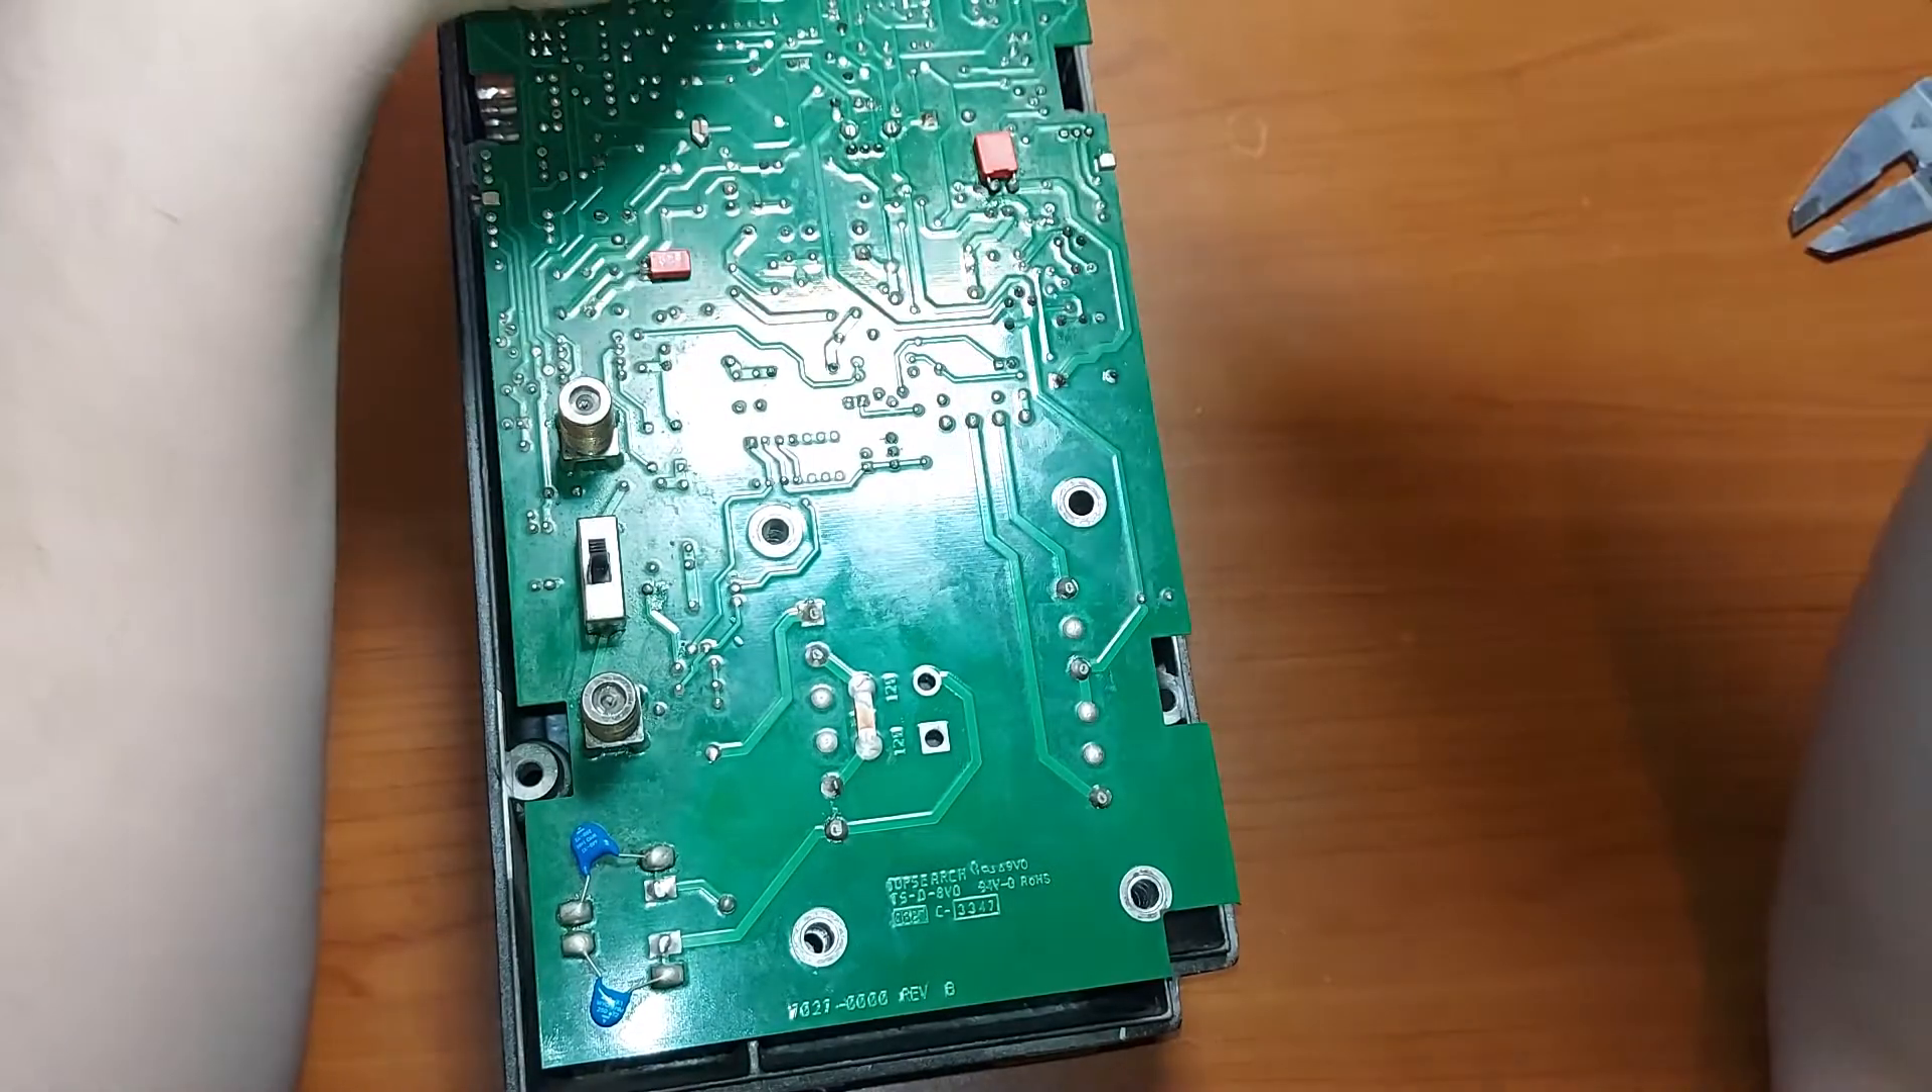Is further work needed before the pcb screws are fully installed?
Yes.